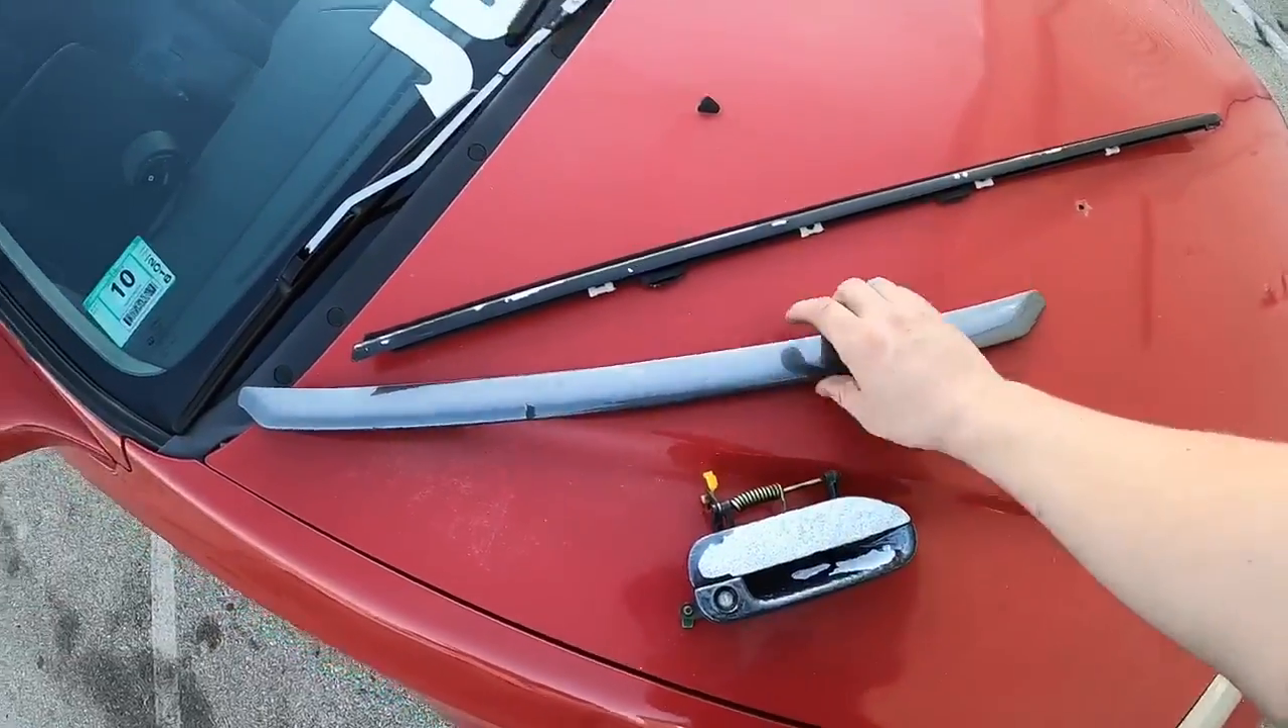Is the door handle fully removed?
Yes.